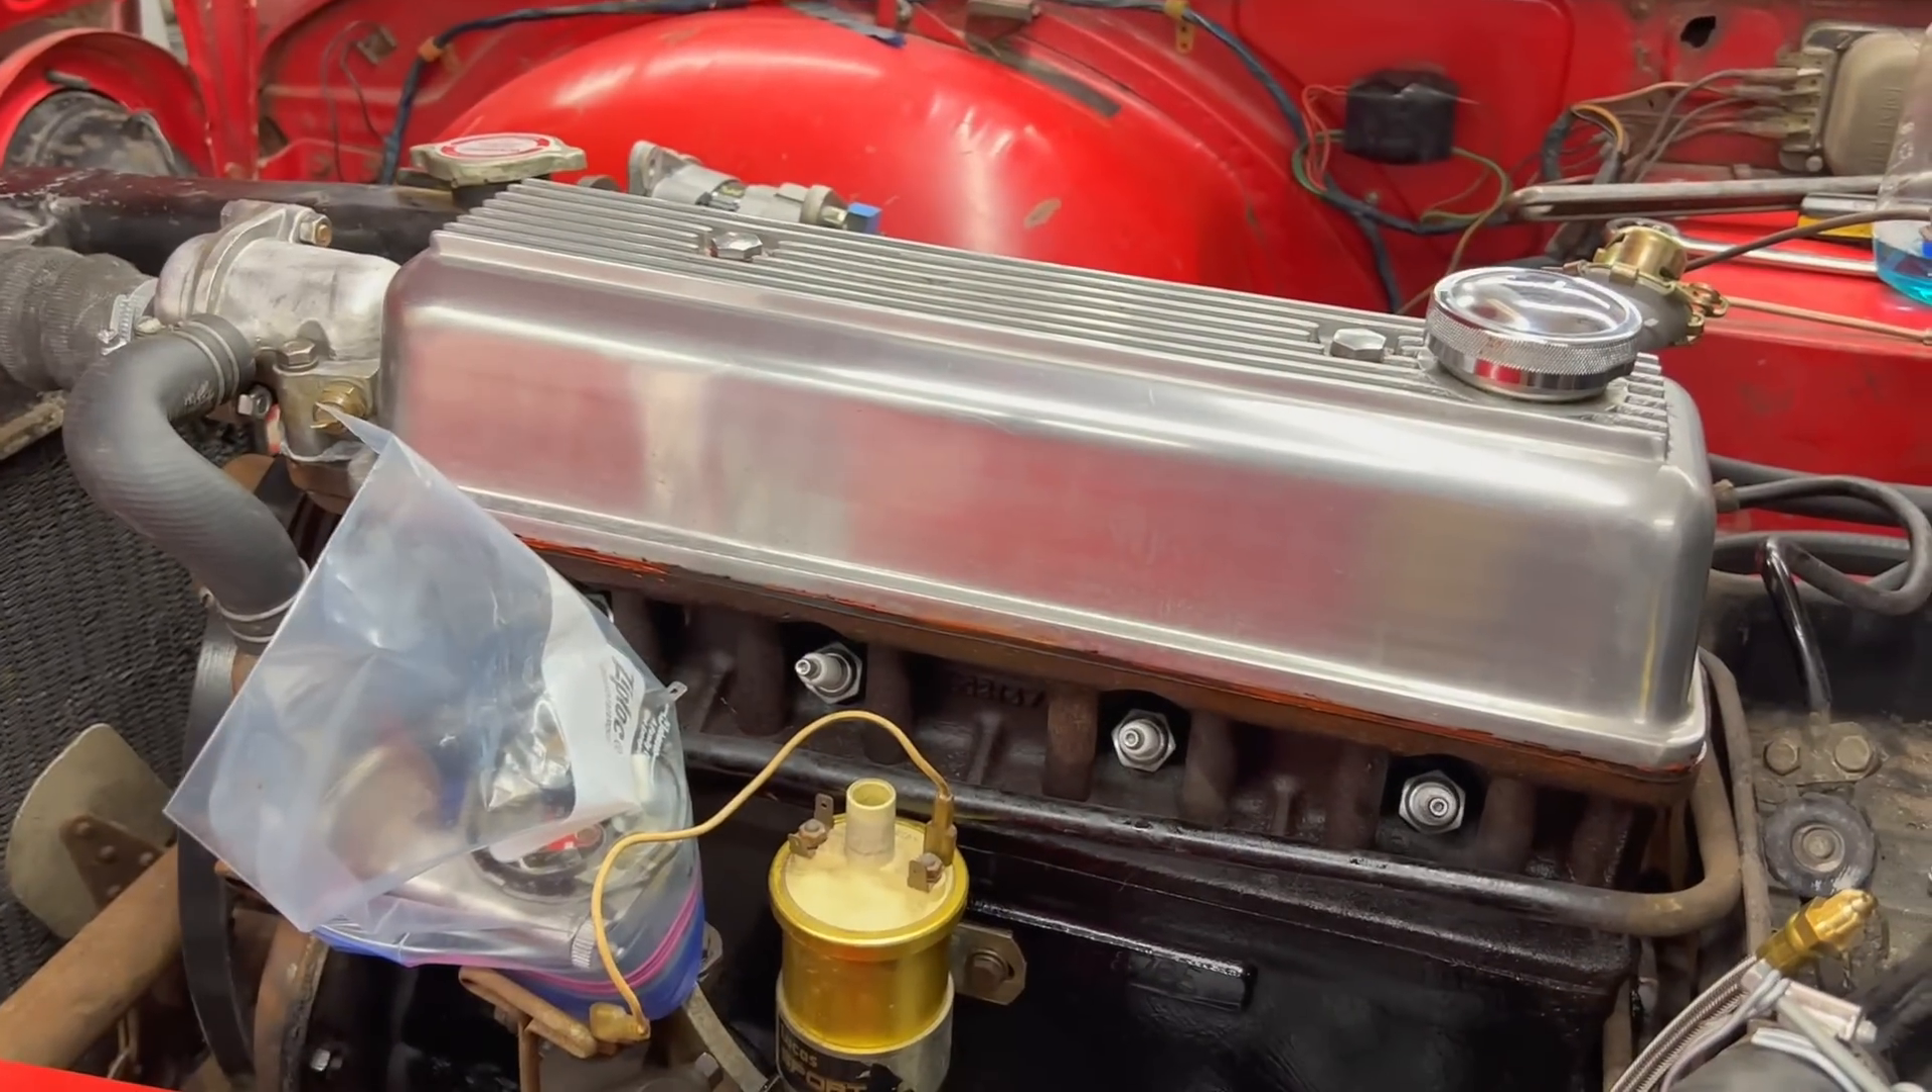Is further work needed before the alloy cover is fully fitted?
No.